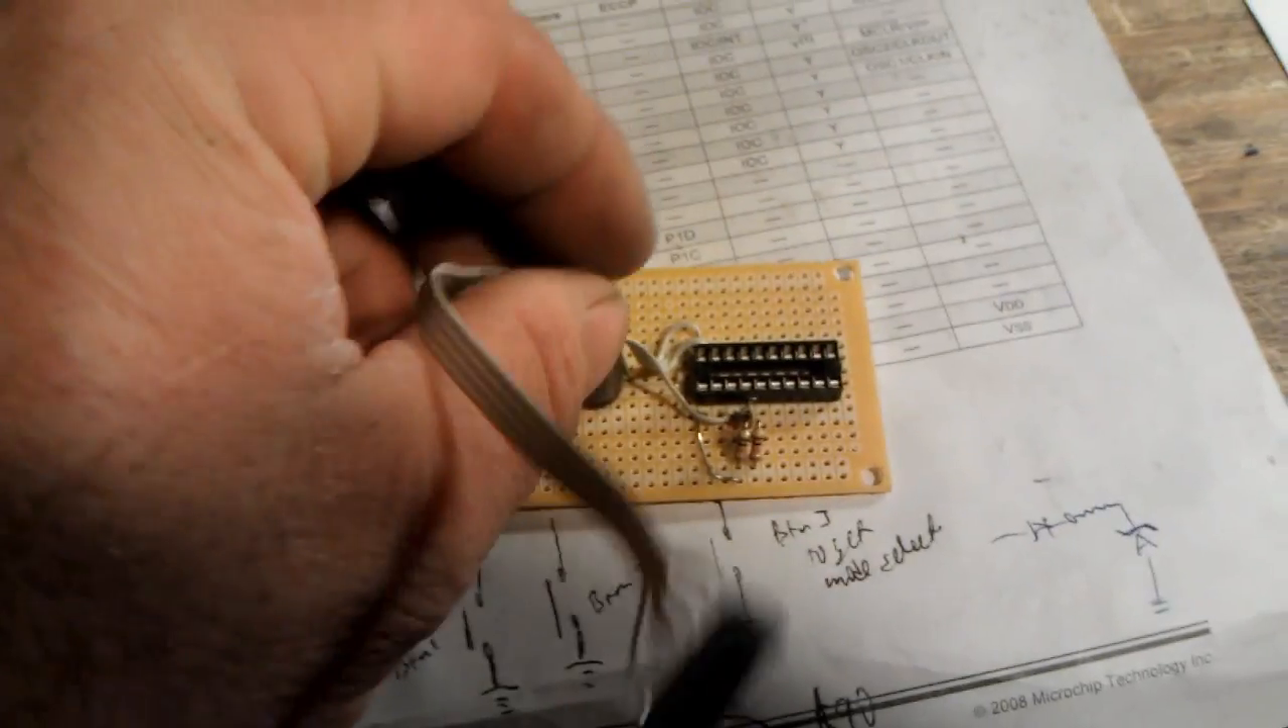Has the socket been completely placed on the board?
Yes.